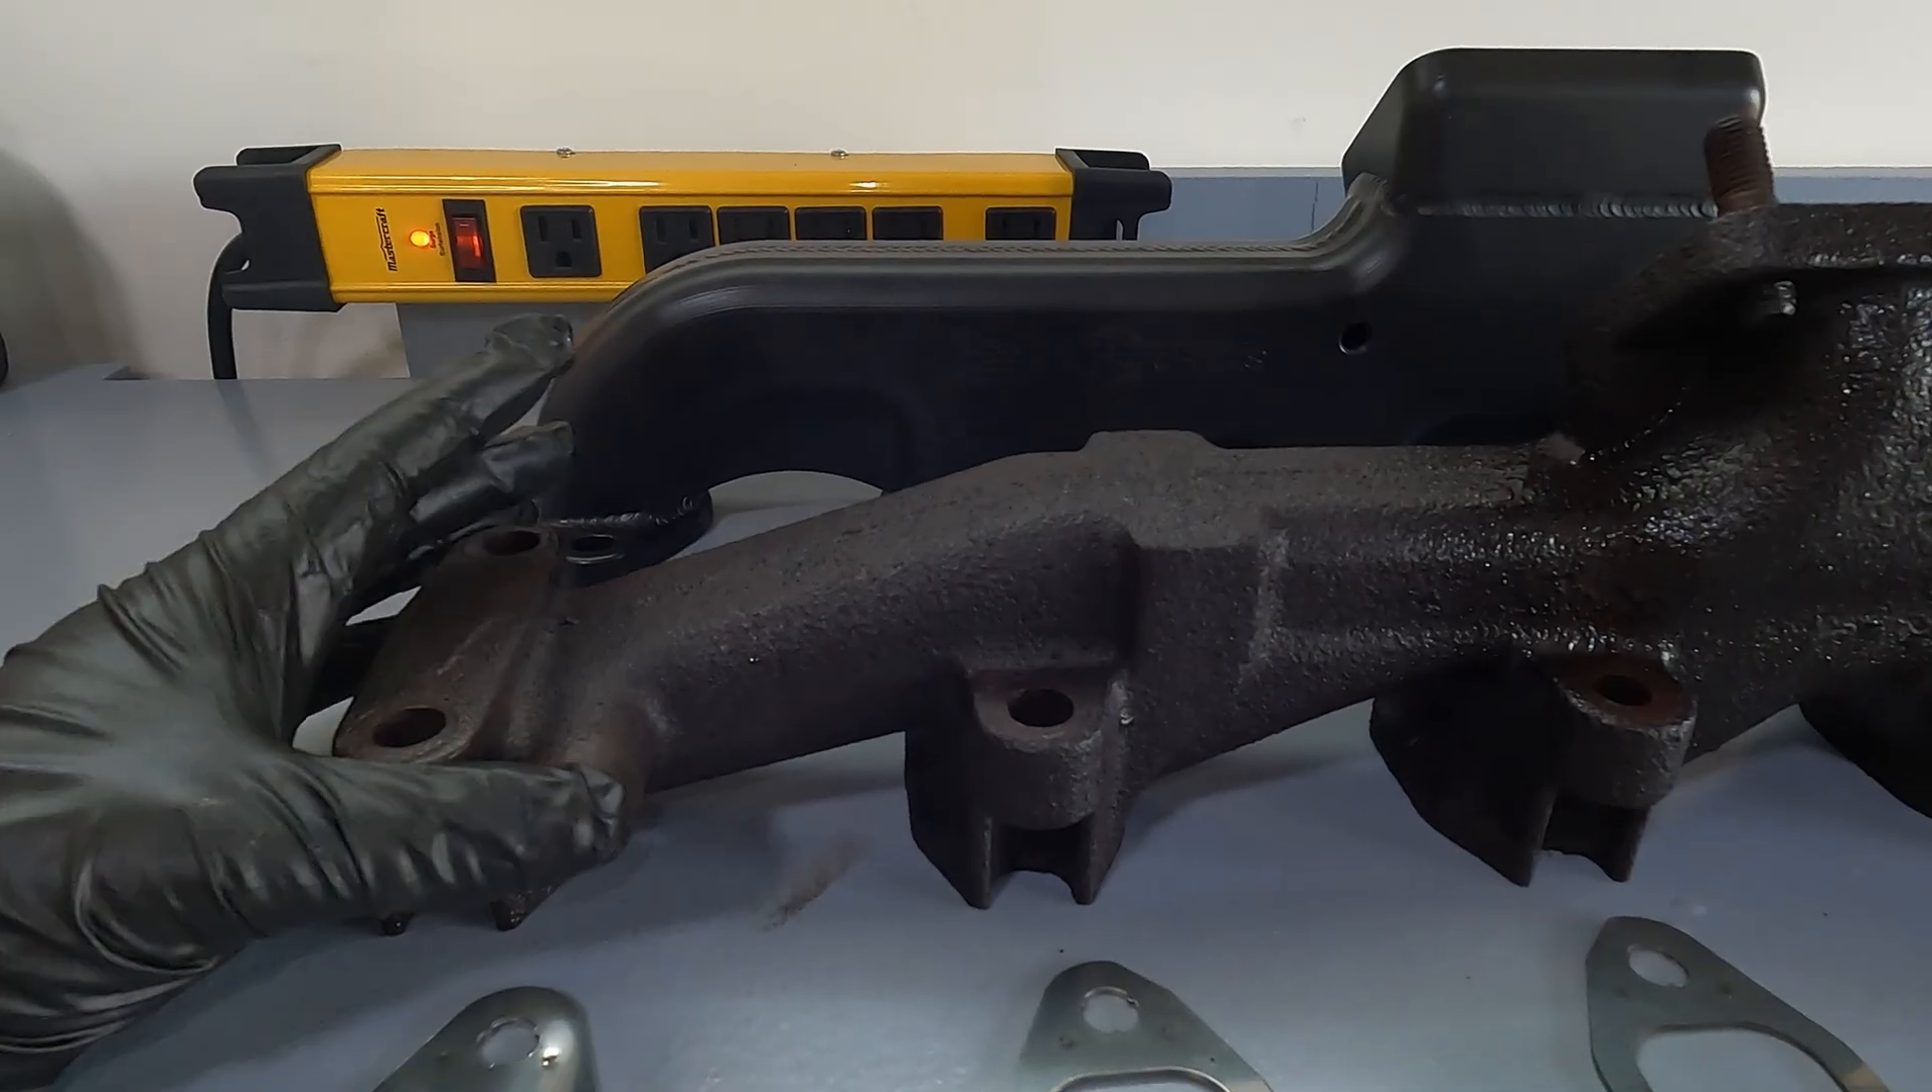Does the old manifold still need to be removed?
No.